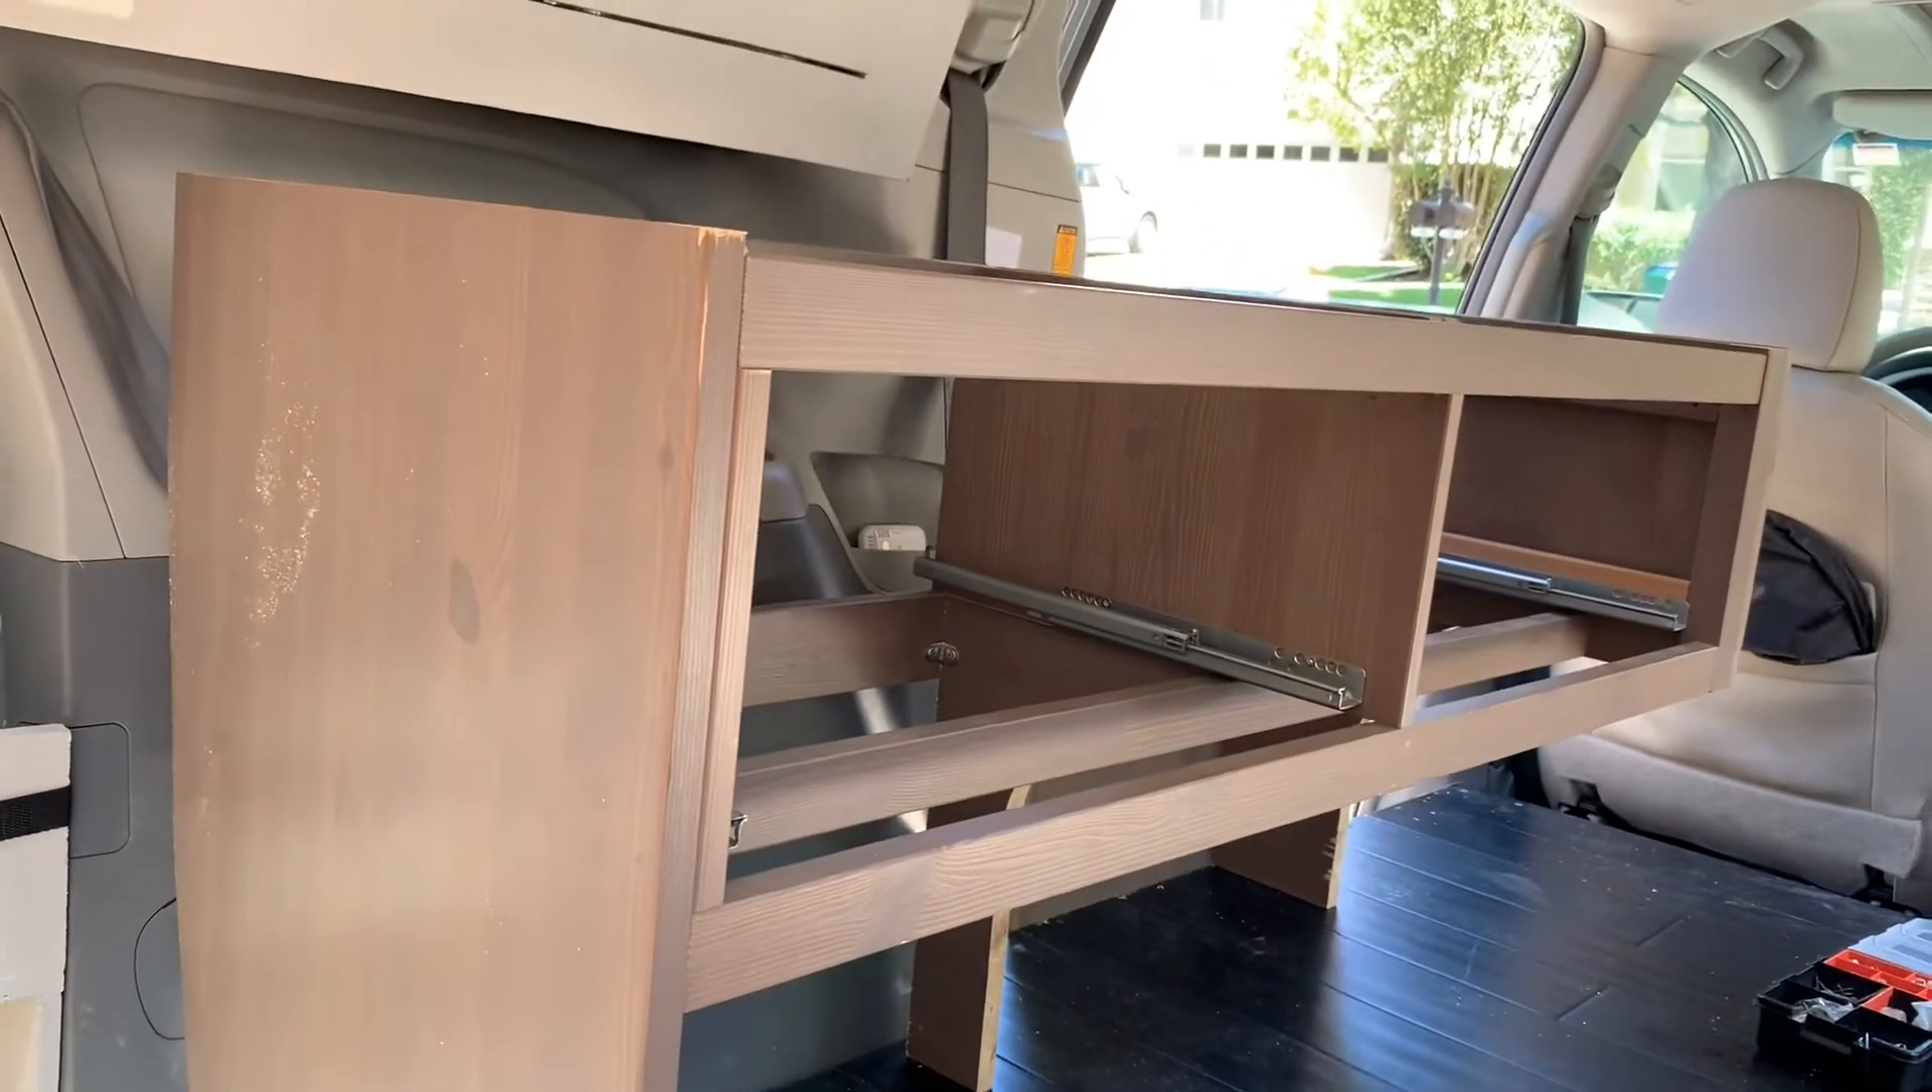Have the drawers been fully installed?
No.